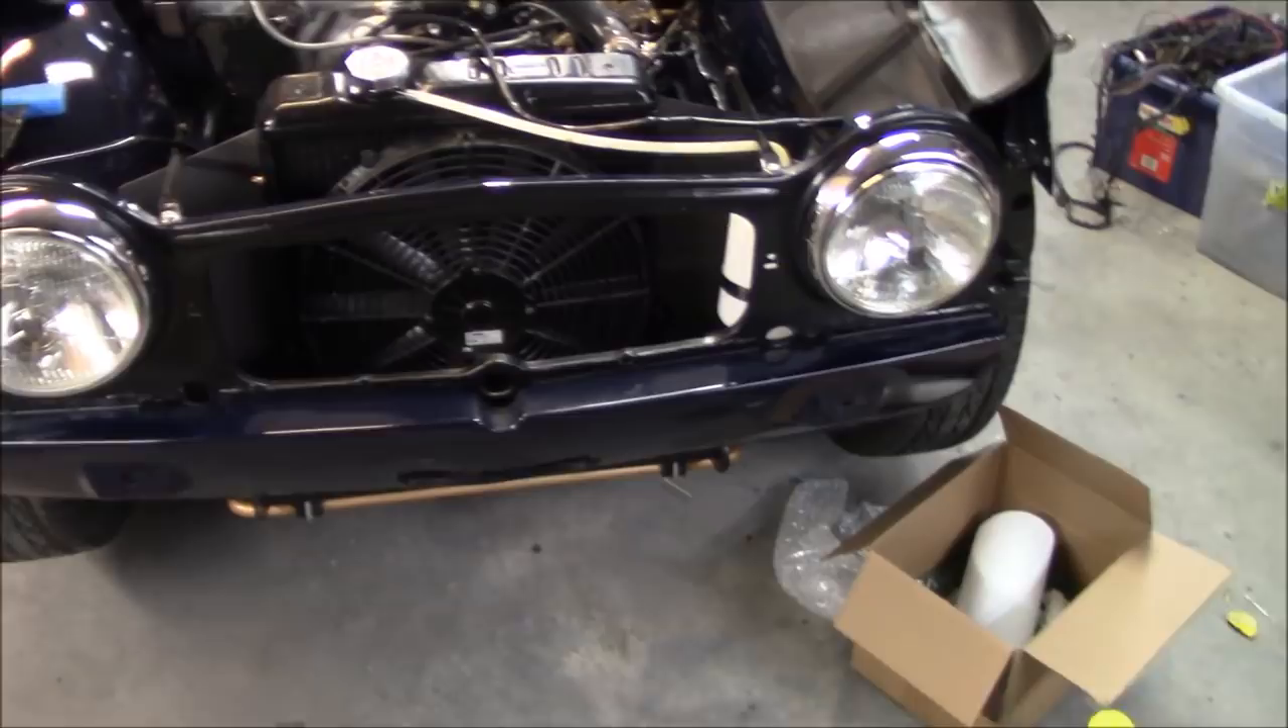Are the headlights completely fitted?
Yes.